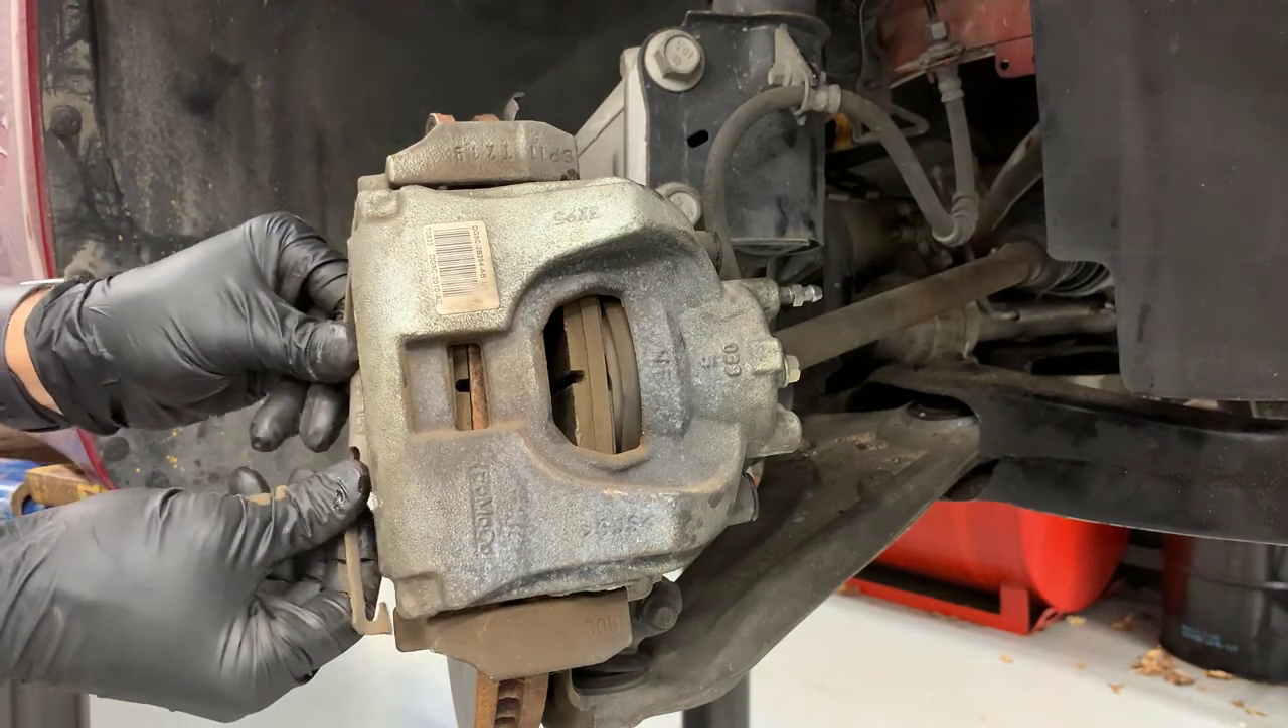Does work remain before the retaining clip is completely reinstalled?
Yes.